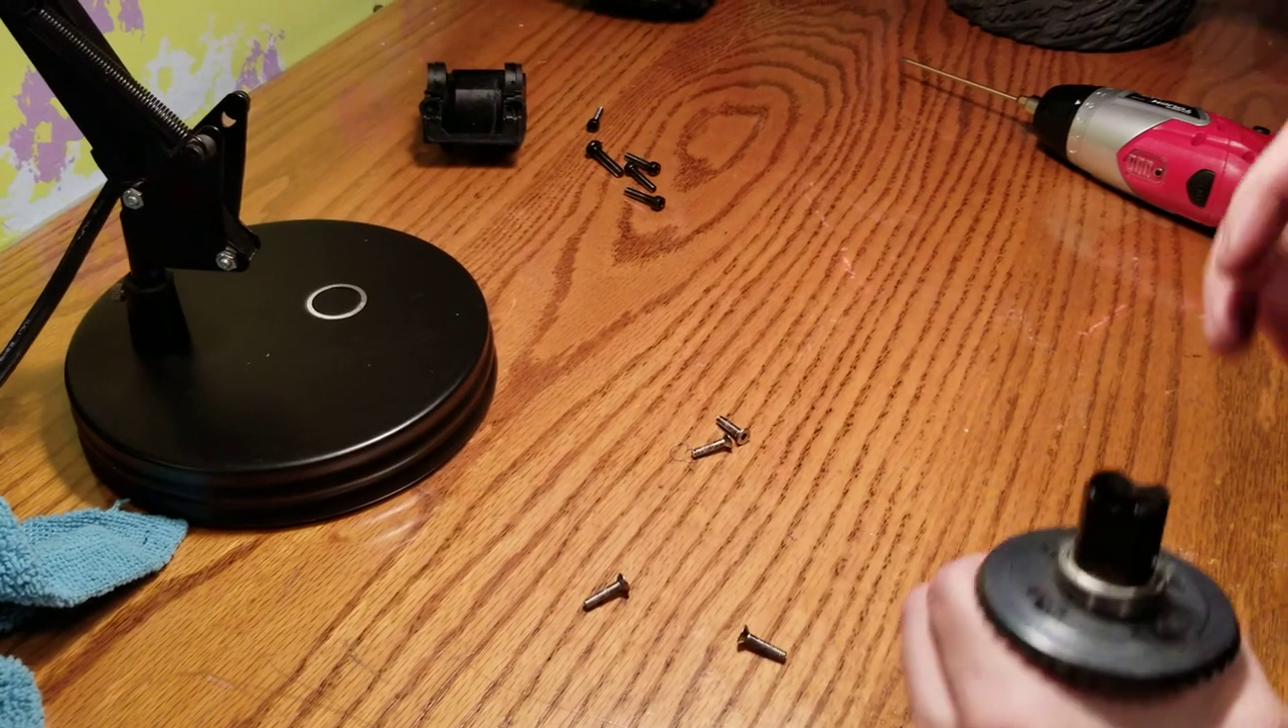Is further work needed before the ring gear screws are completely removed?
No.